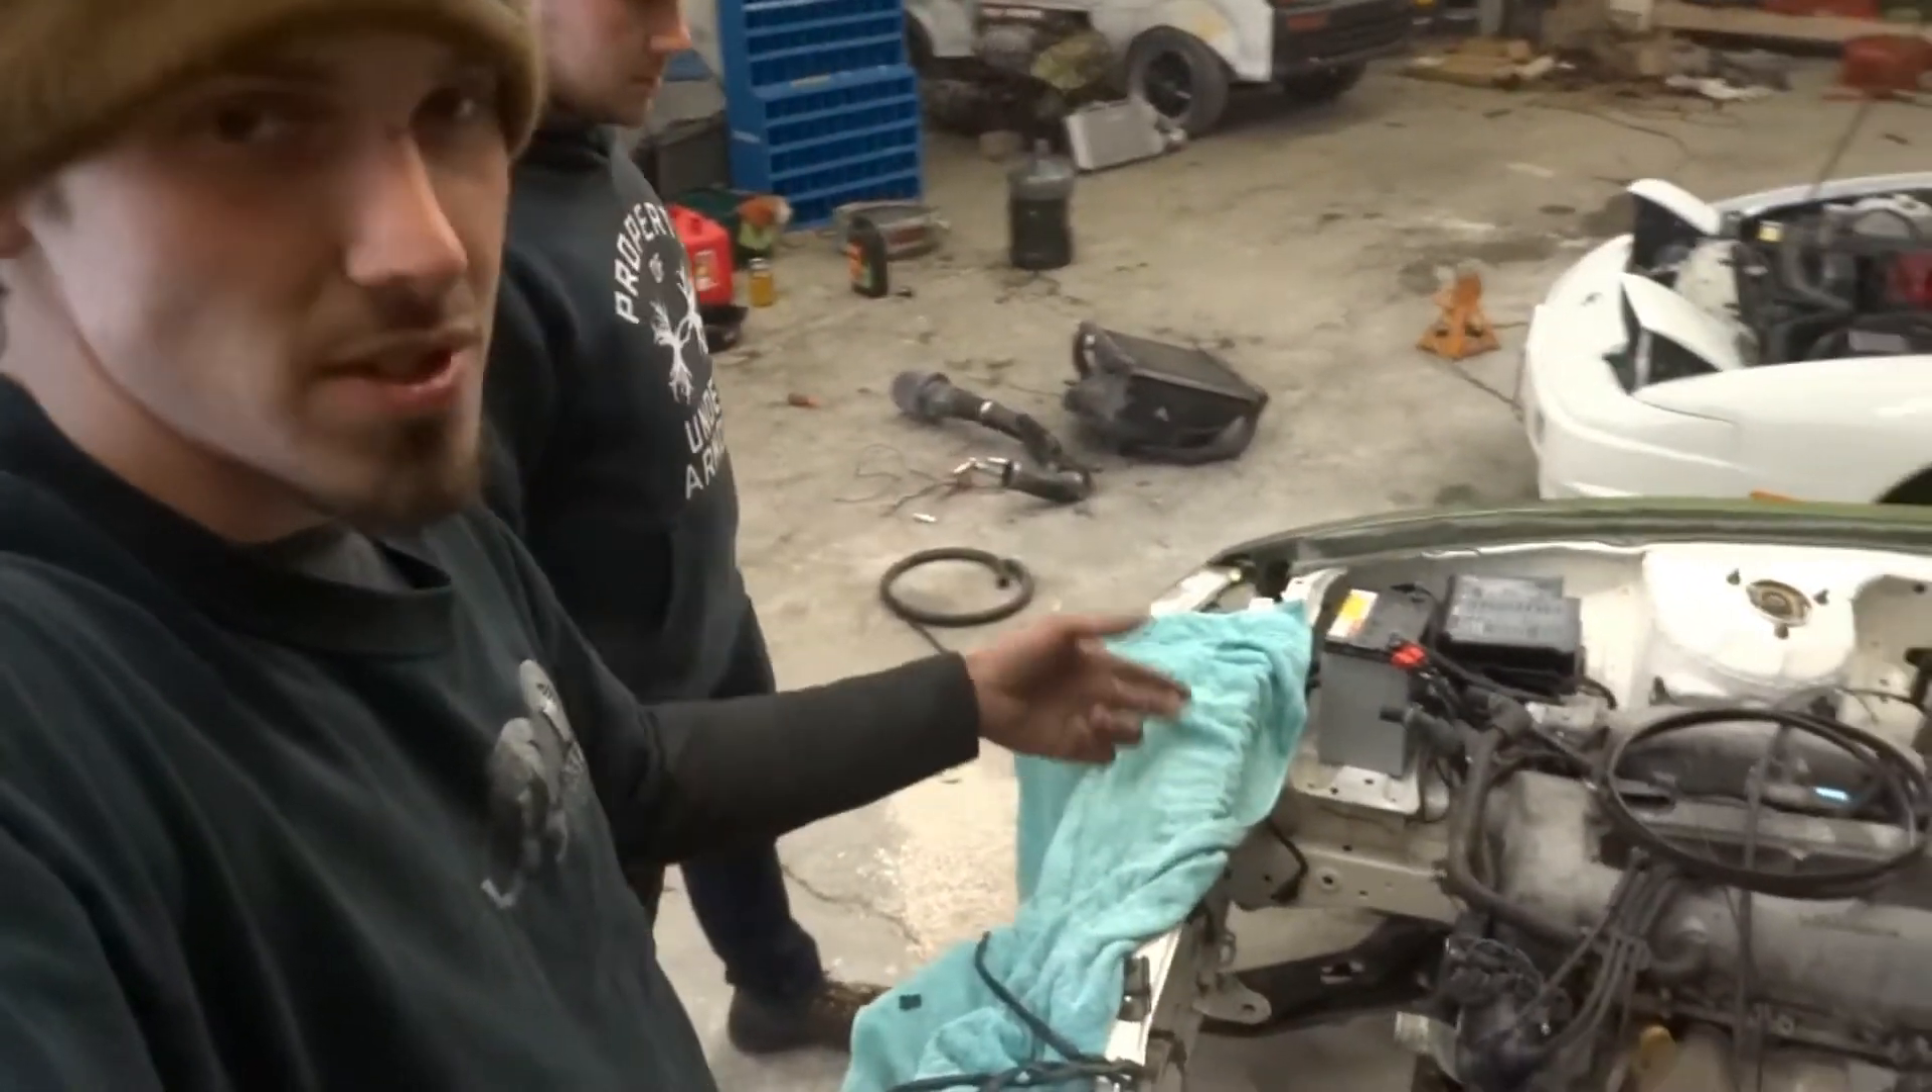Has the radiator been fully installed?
No.